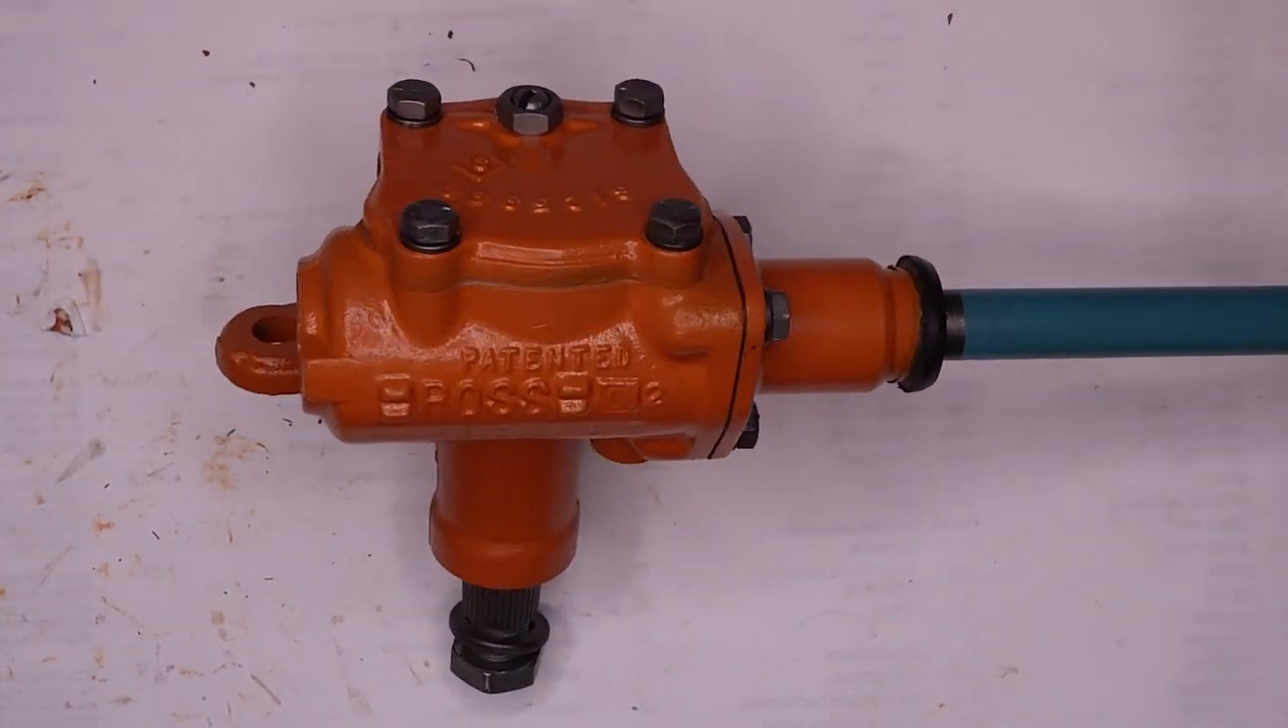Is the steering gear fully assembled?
Yes.